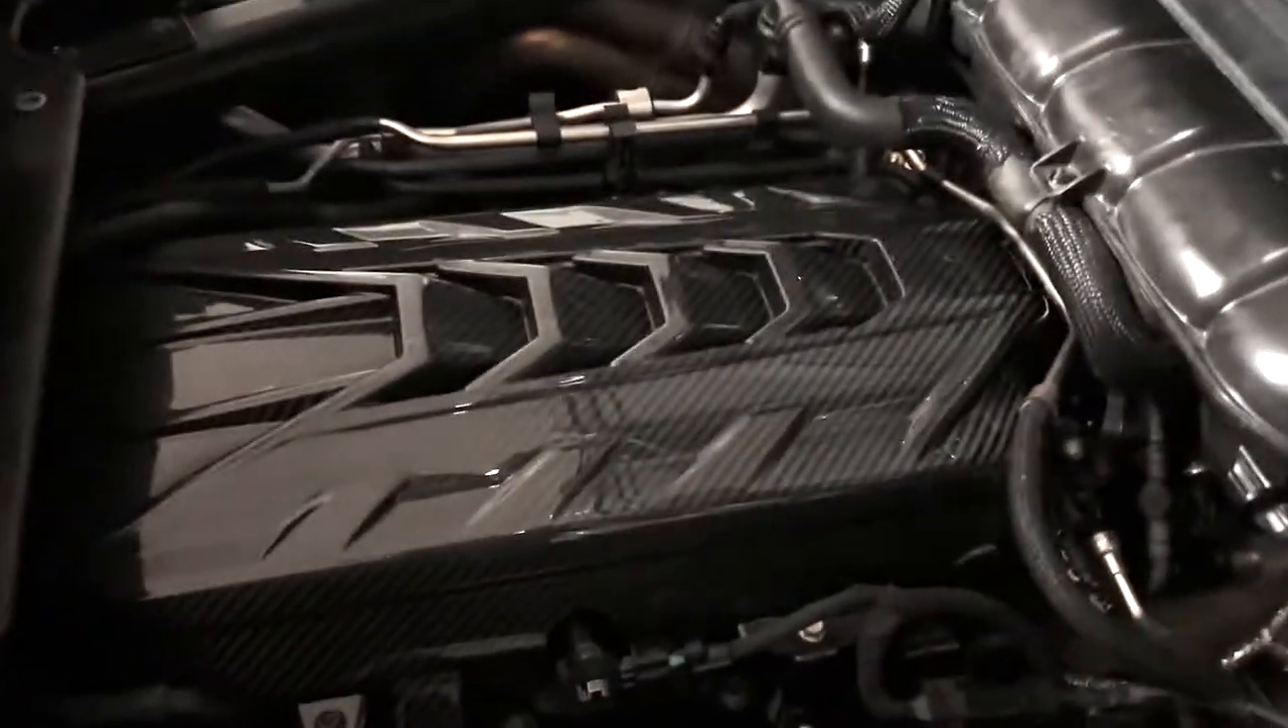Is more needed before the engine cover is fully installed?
No.